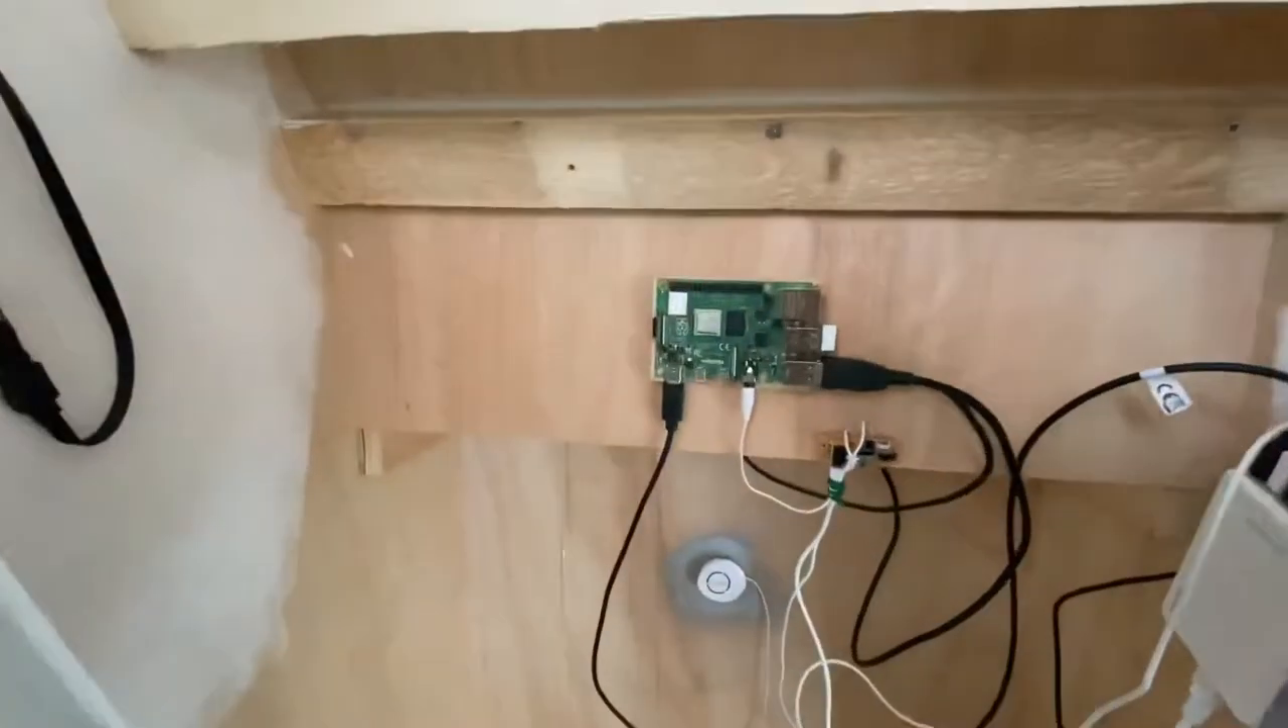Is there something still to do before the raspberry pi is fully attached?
No.